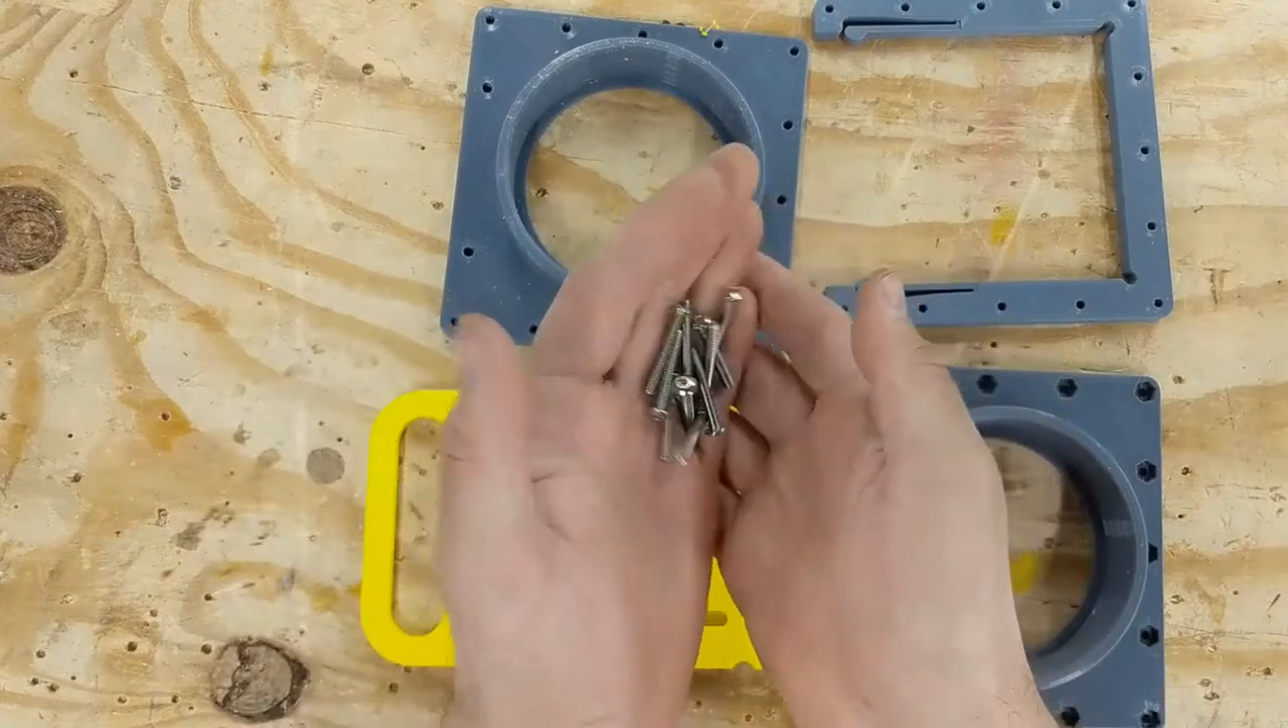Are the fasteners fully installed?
No.